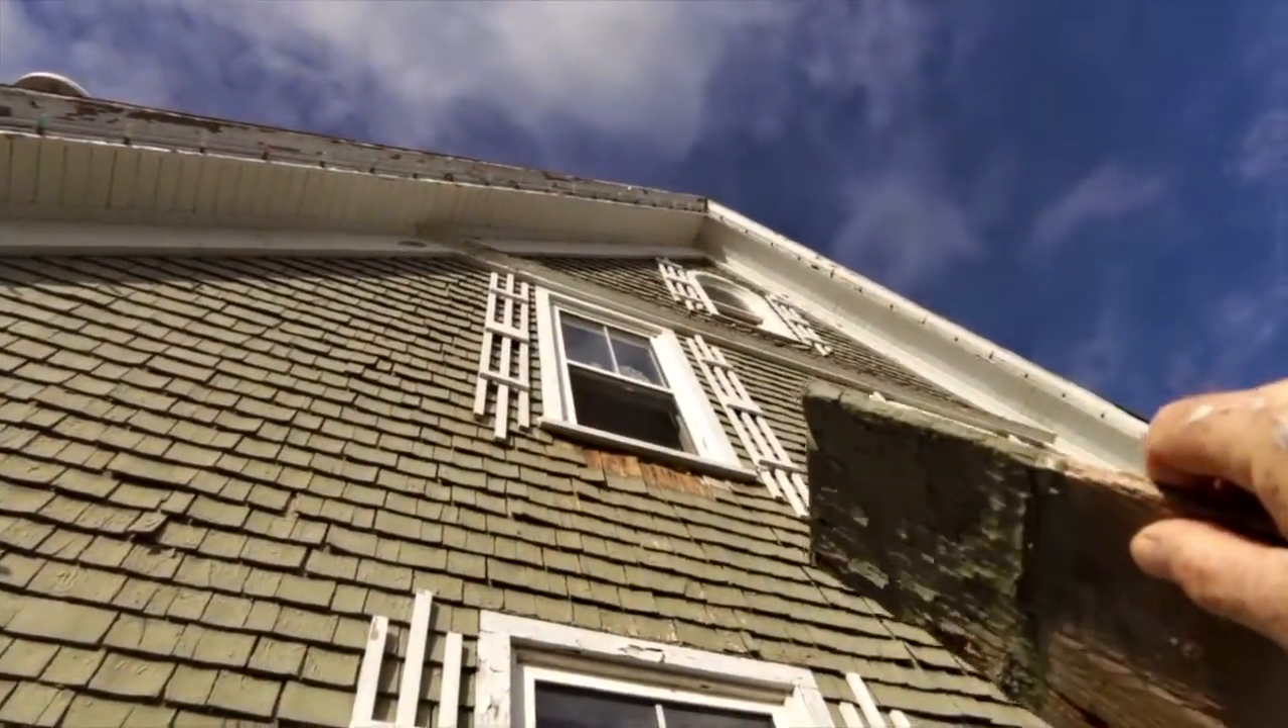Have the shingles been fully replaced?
No.